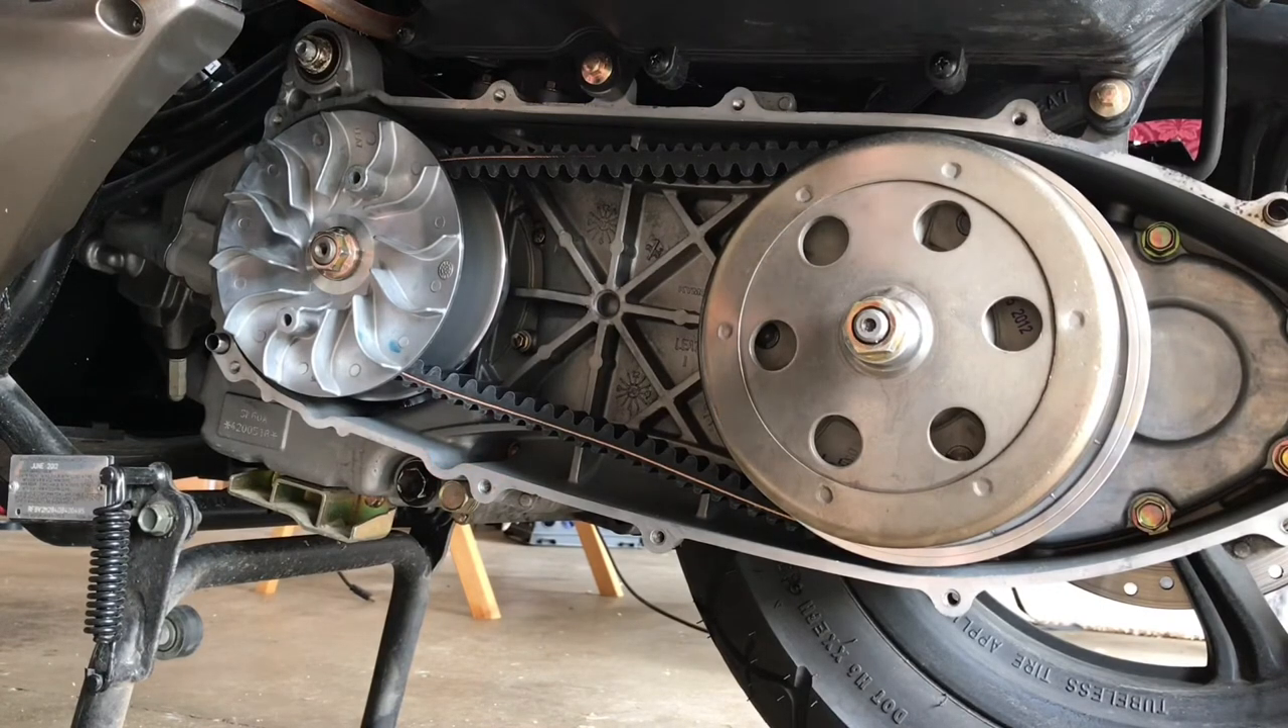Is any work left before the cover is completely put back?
Yes.